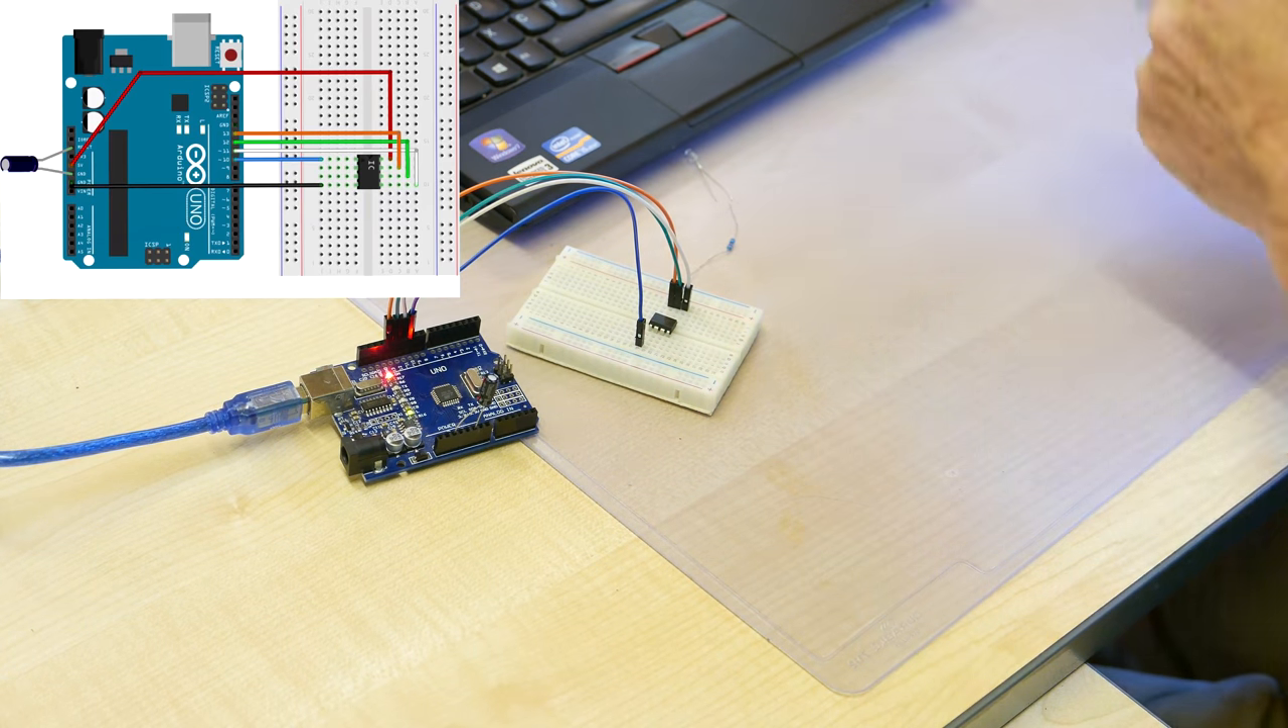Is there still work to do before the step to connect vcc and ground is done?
Yes.